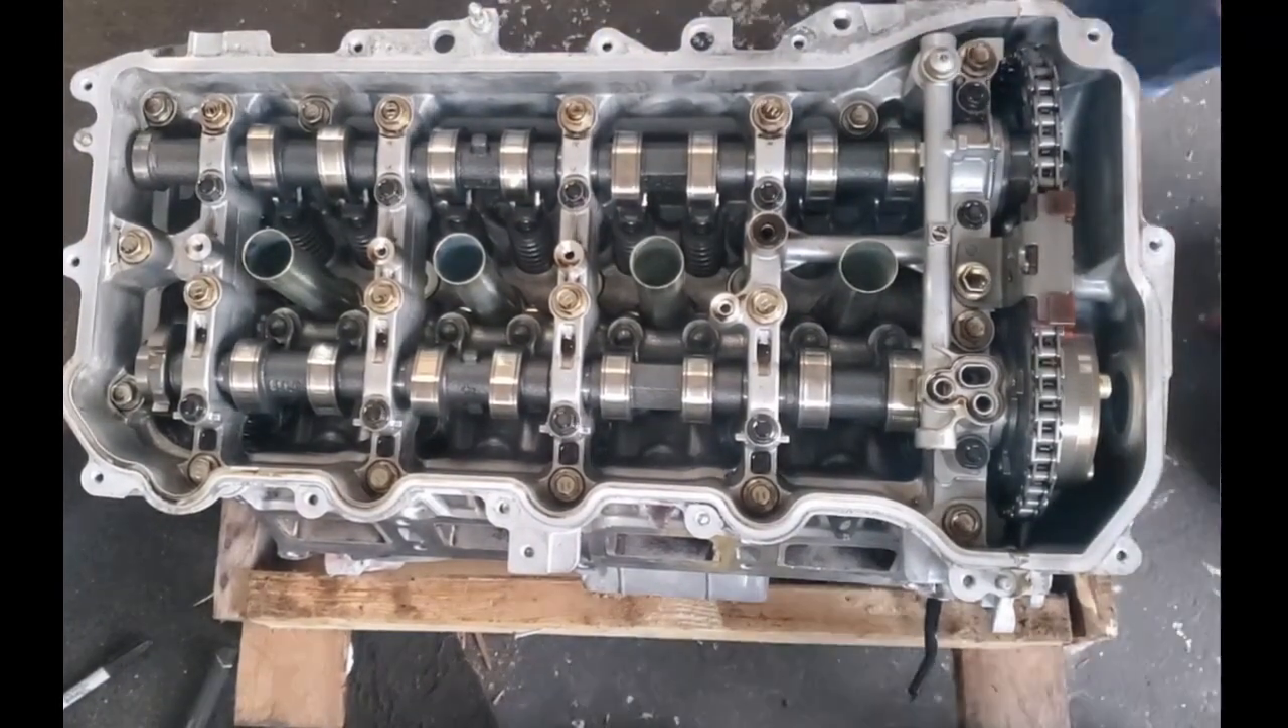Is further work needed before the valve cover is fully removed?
No.